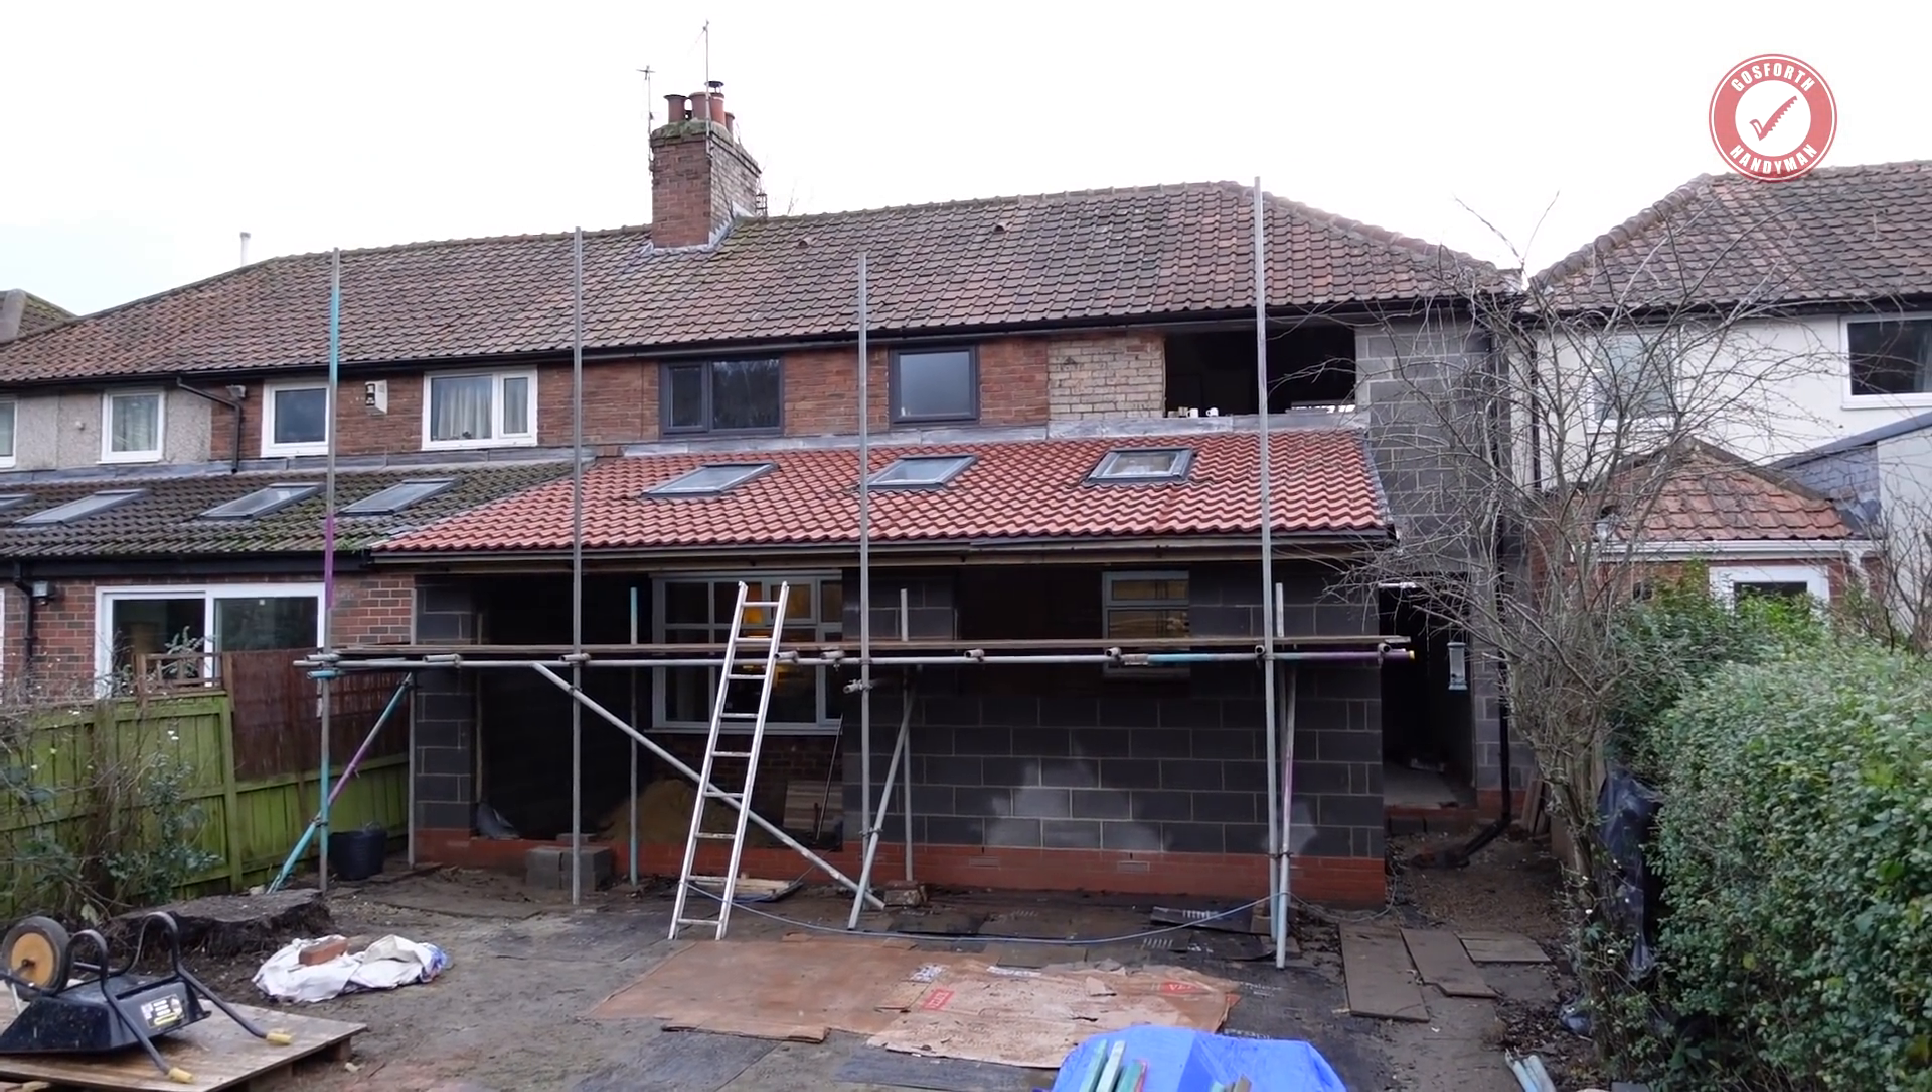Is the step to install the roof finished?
Yes.